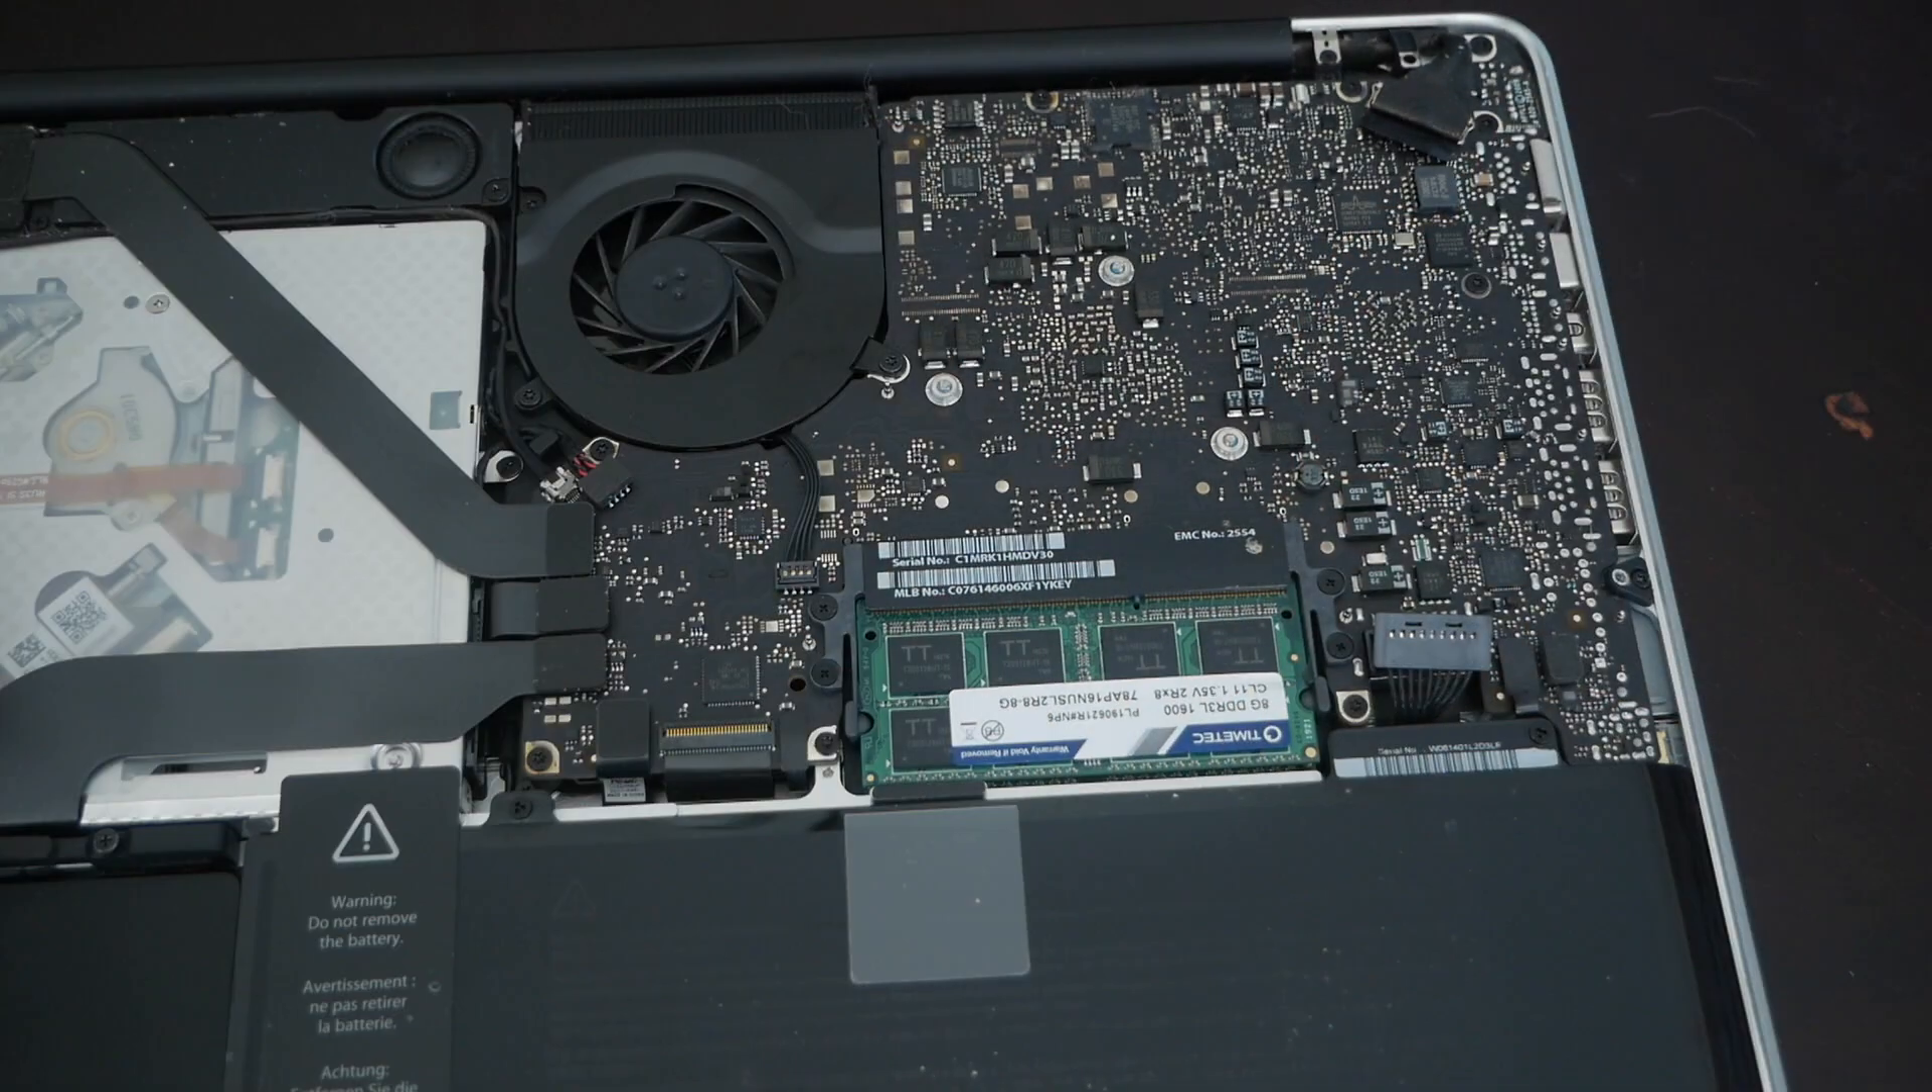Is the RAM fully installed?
Yes.